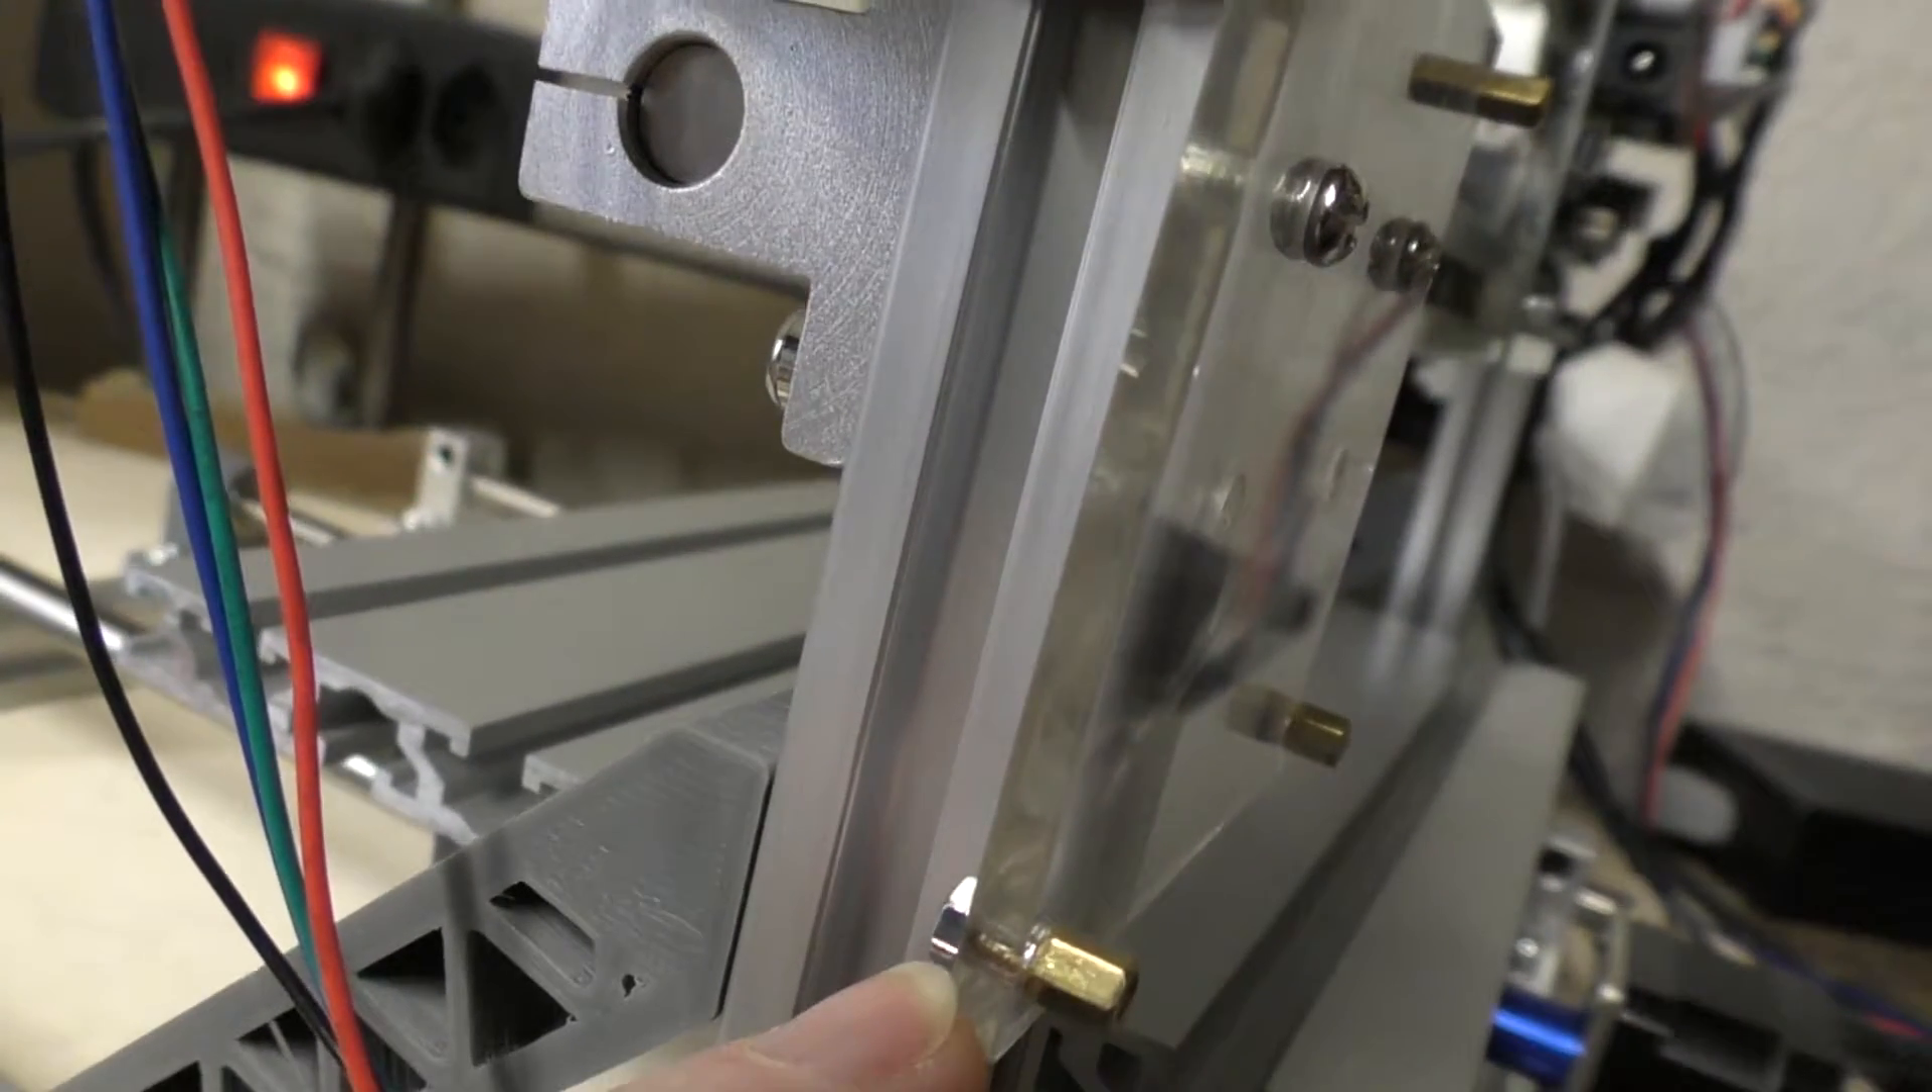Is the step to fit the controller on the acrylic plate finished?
No.